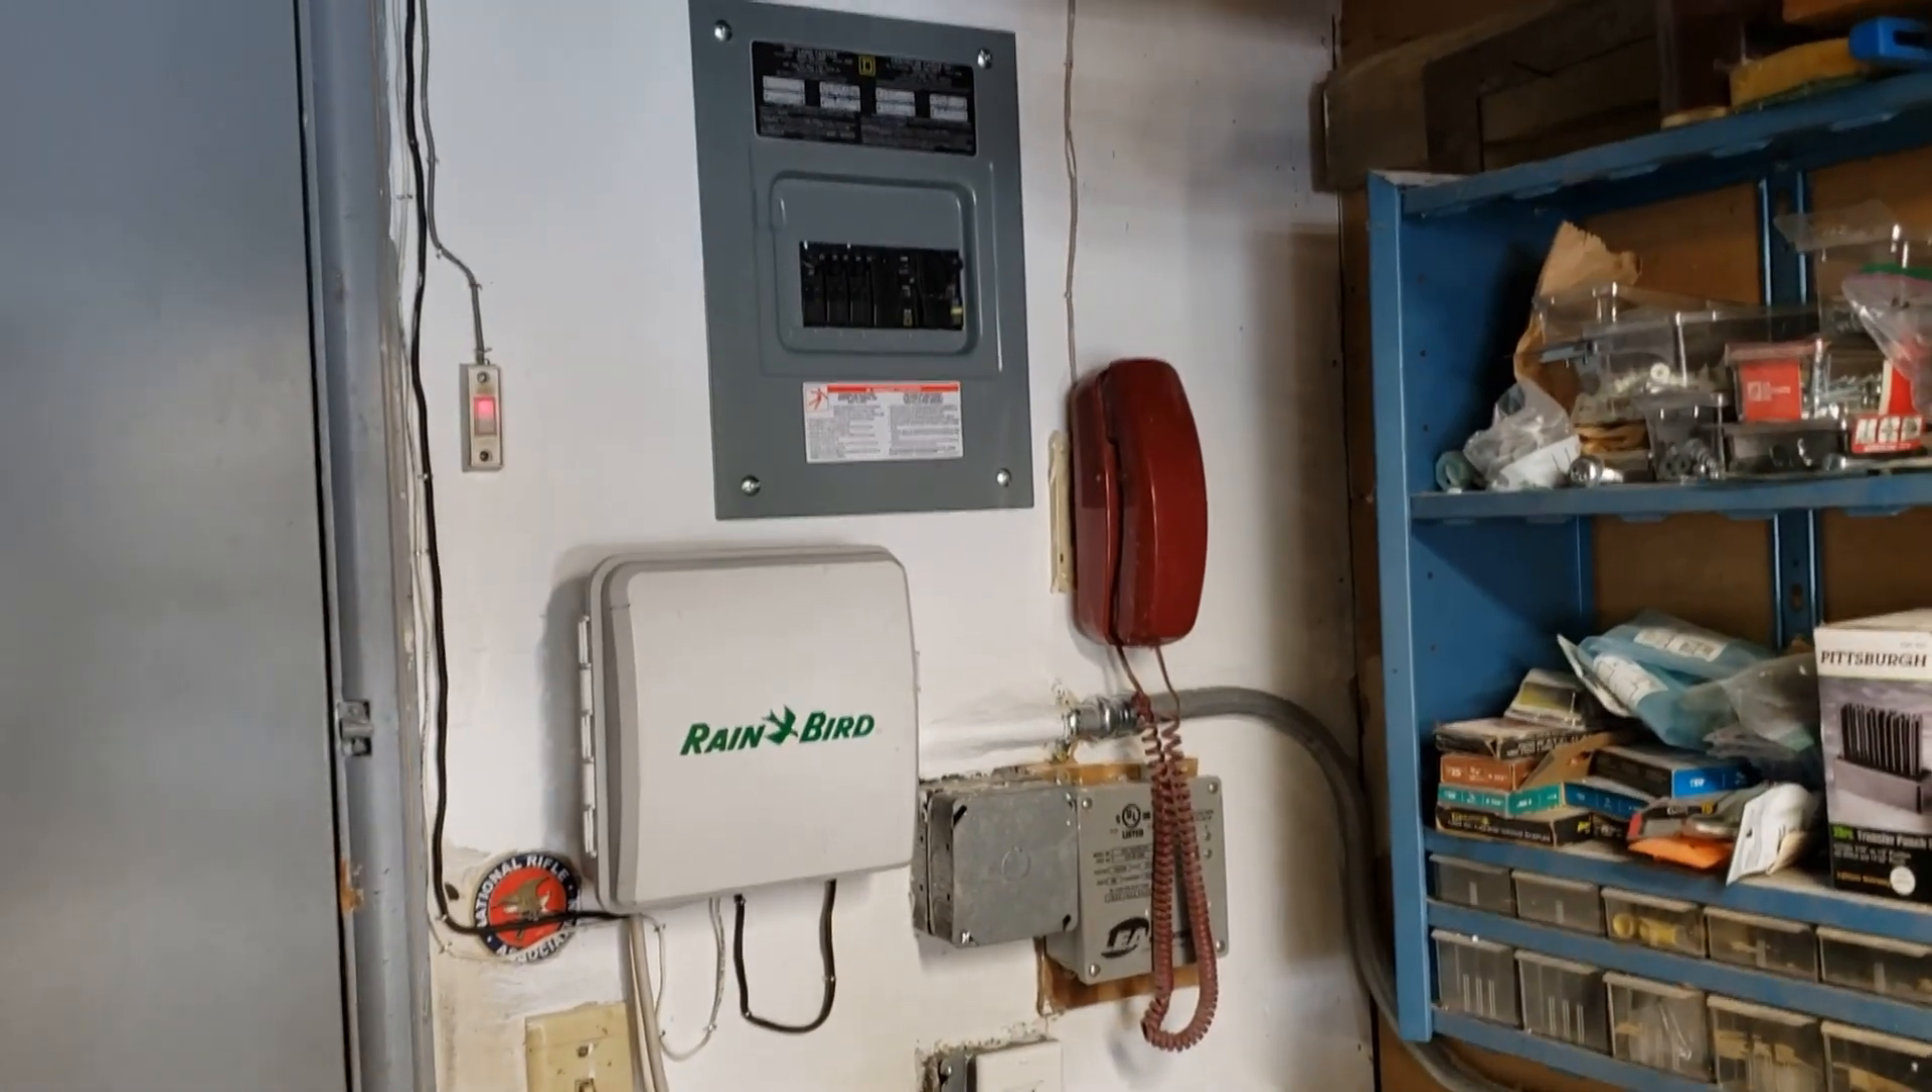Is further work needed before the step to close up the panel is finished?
No.